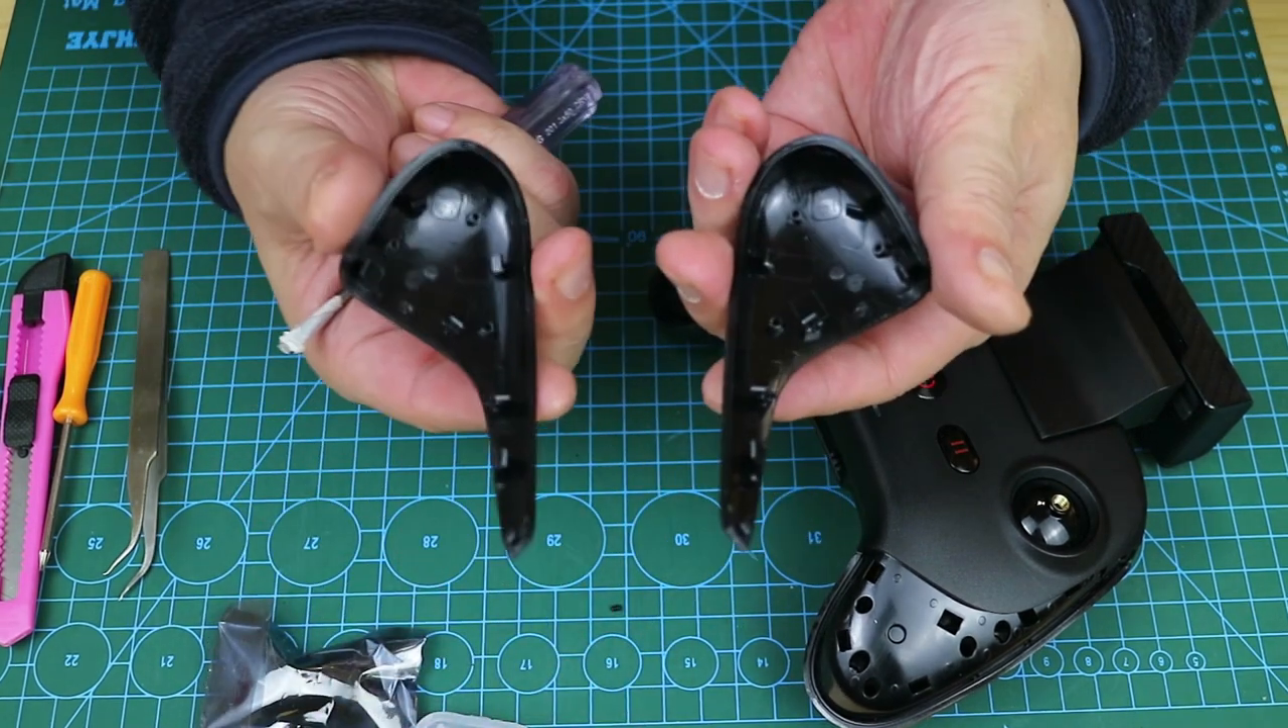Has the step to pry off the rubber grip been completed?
Yes.